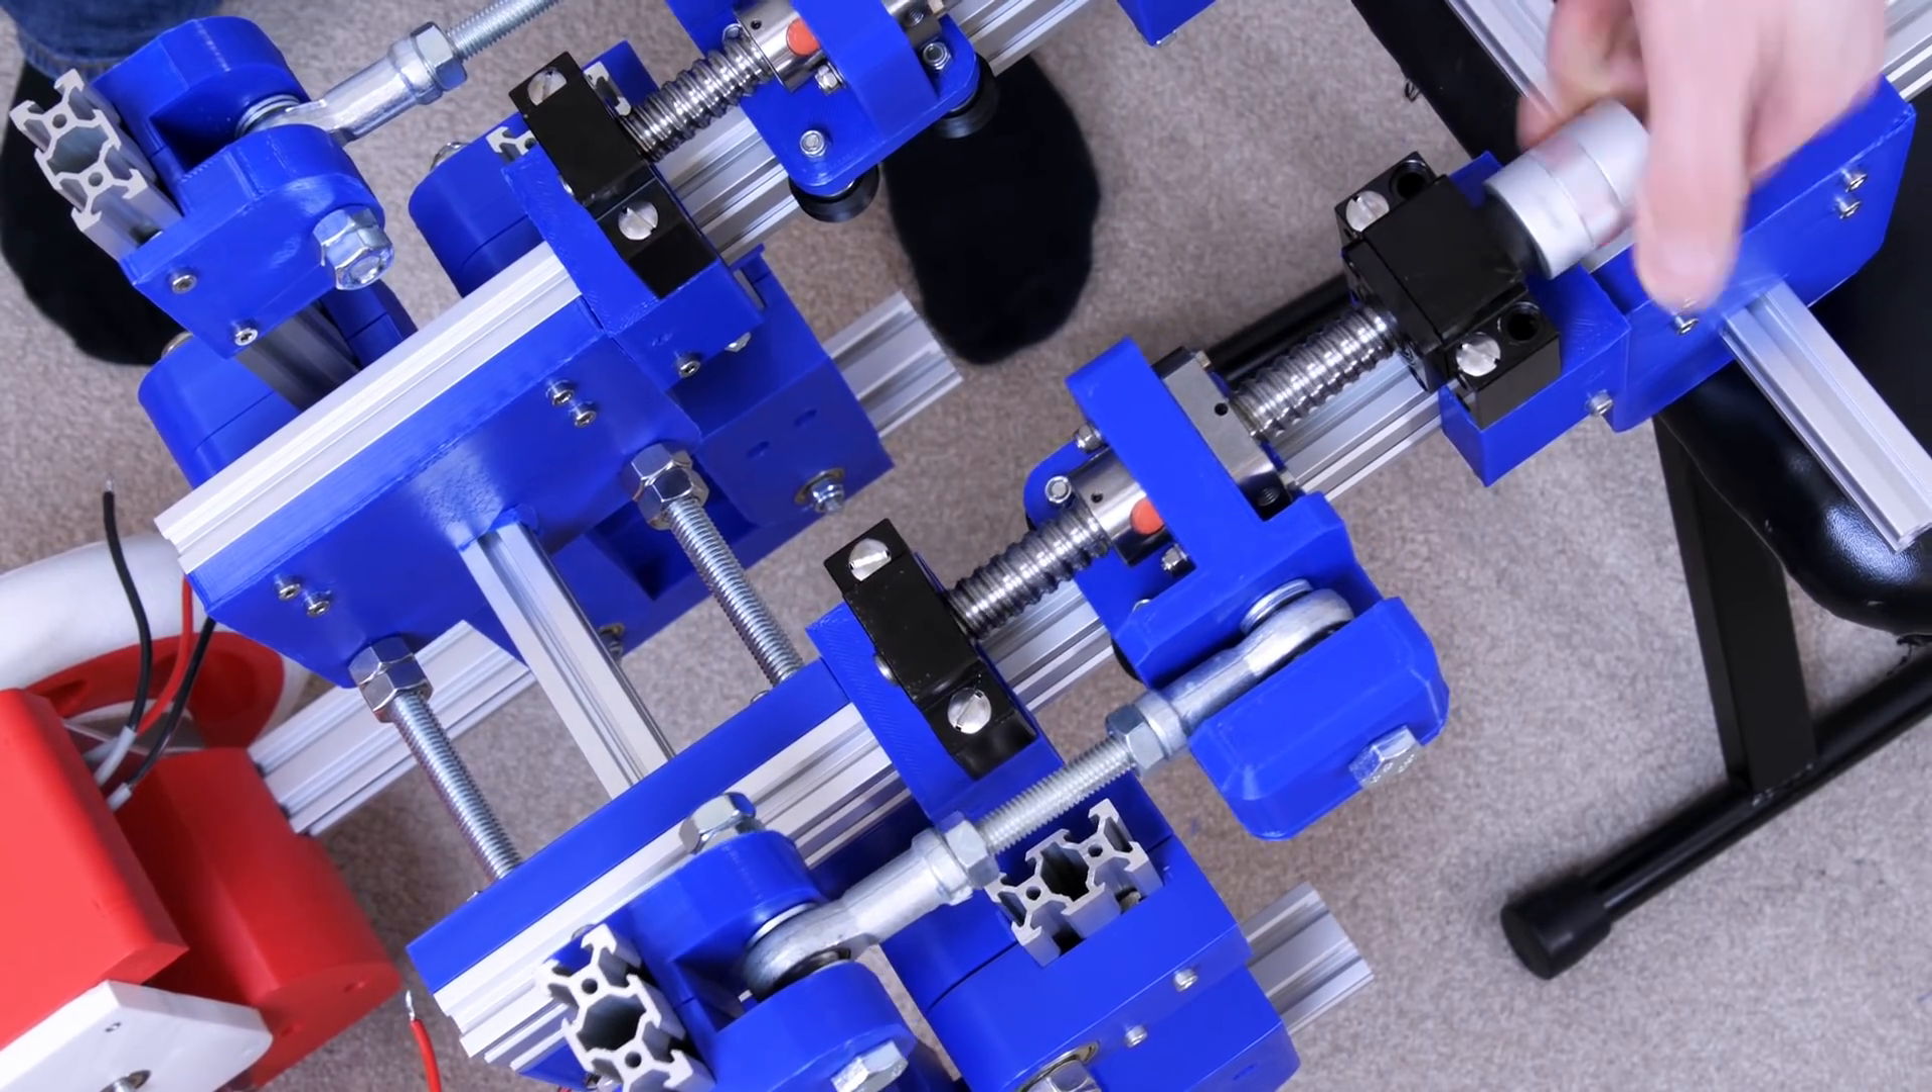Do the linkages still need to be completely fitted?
No.